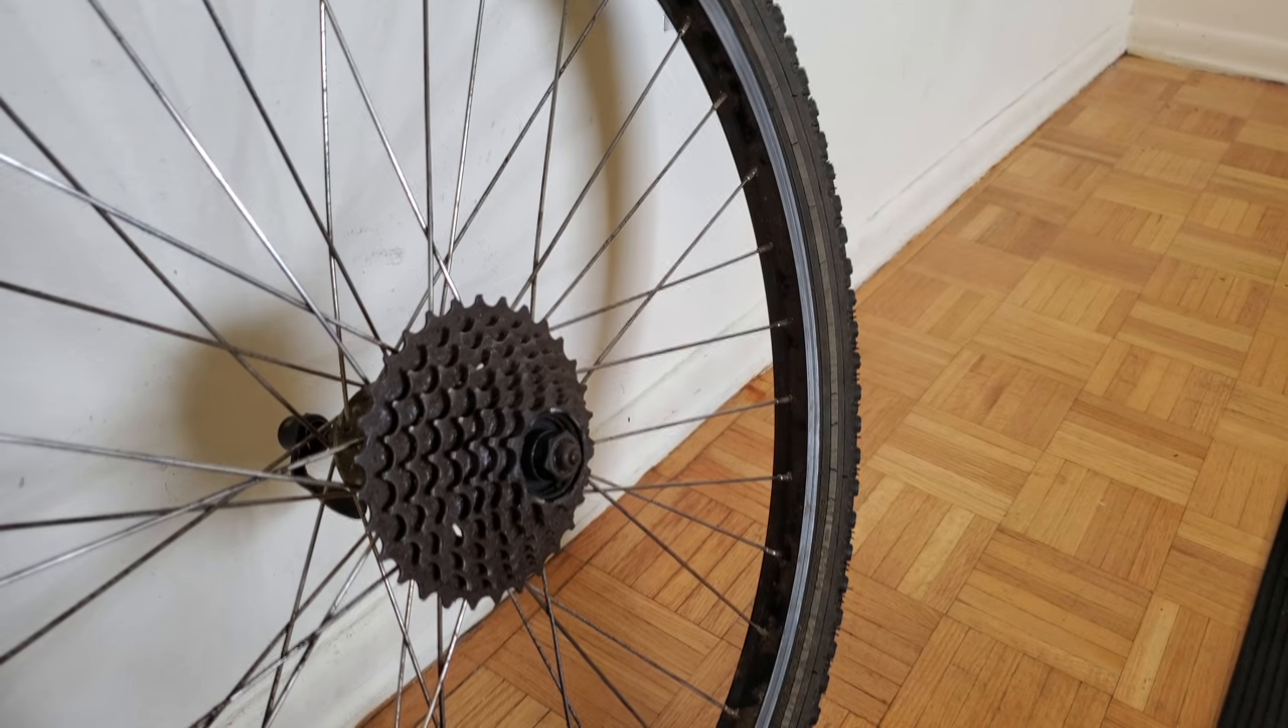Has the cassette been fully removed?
No.